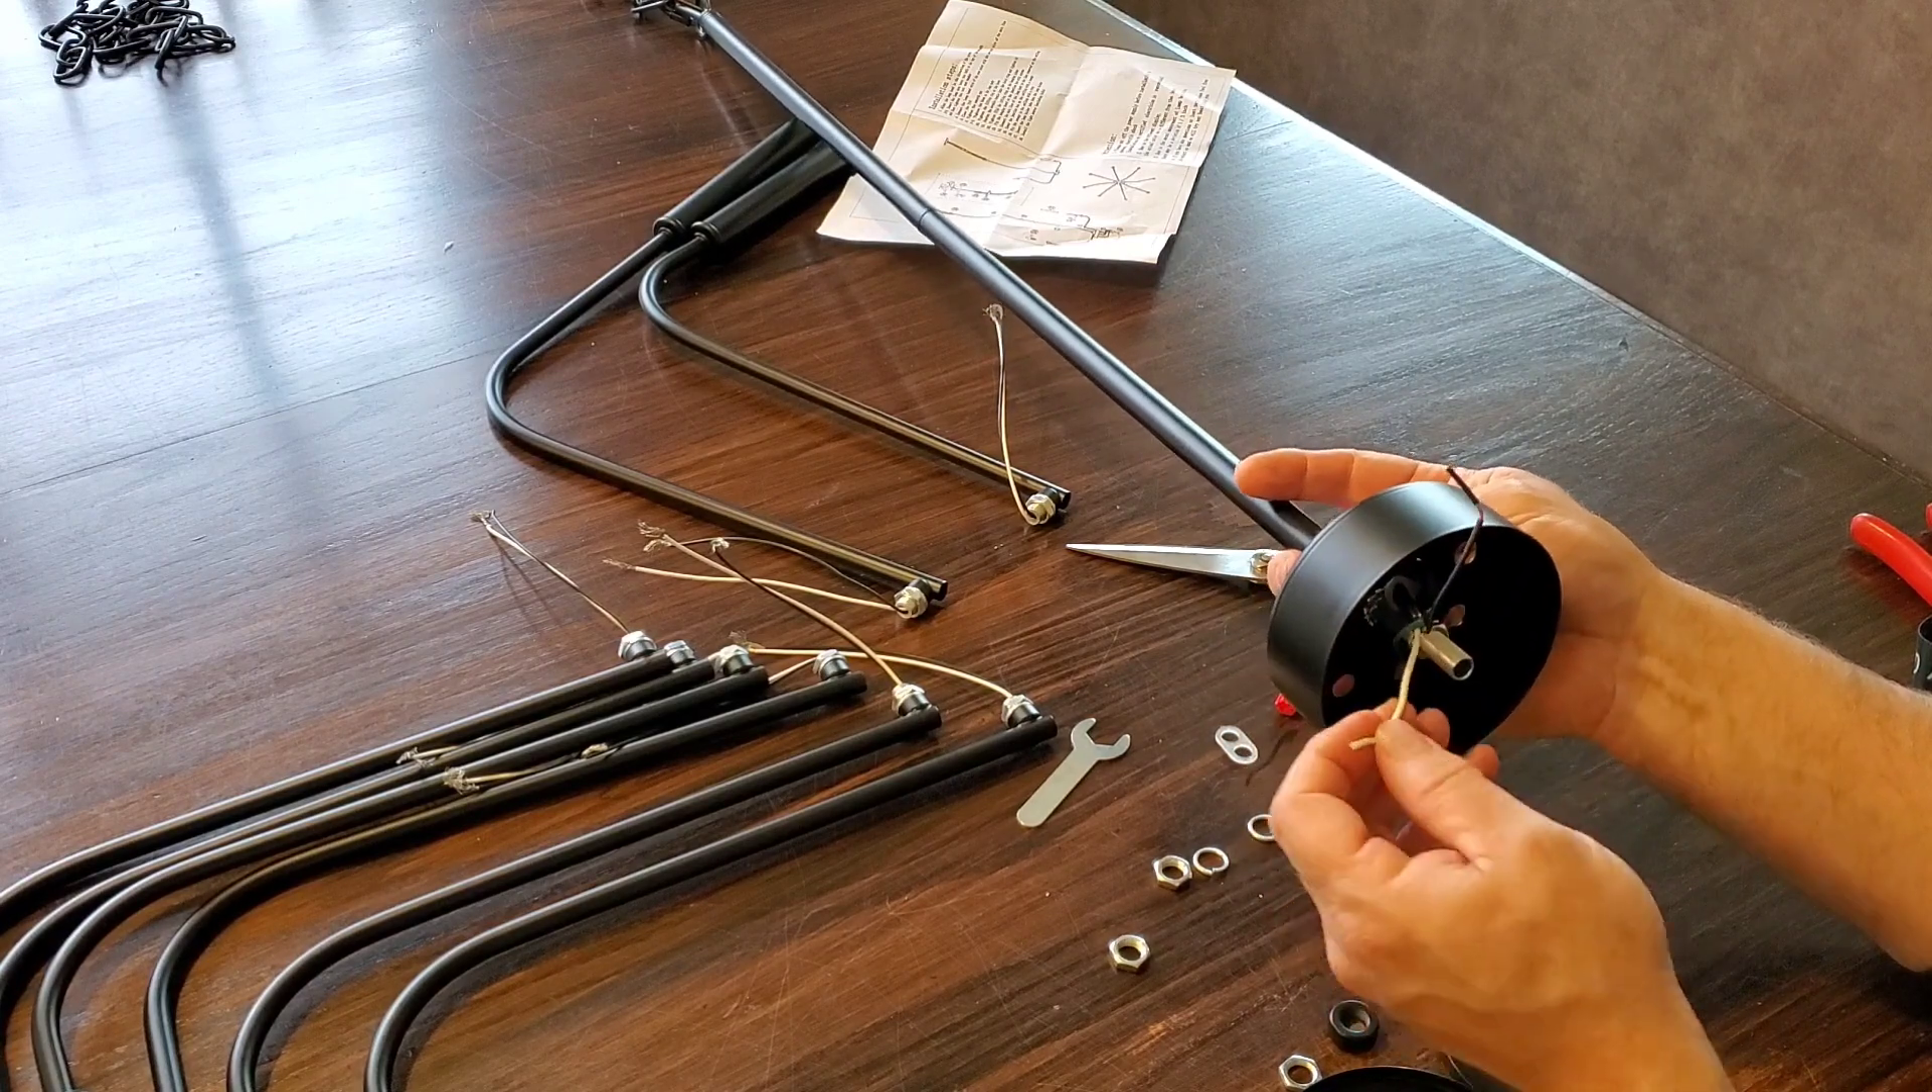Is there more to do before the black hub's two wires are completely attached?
Yes.